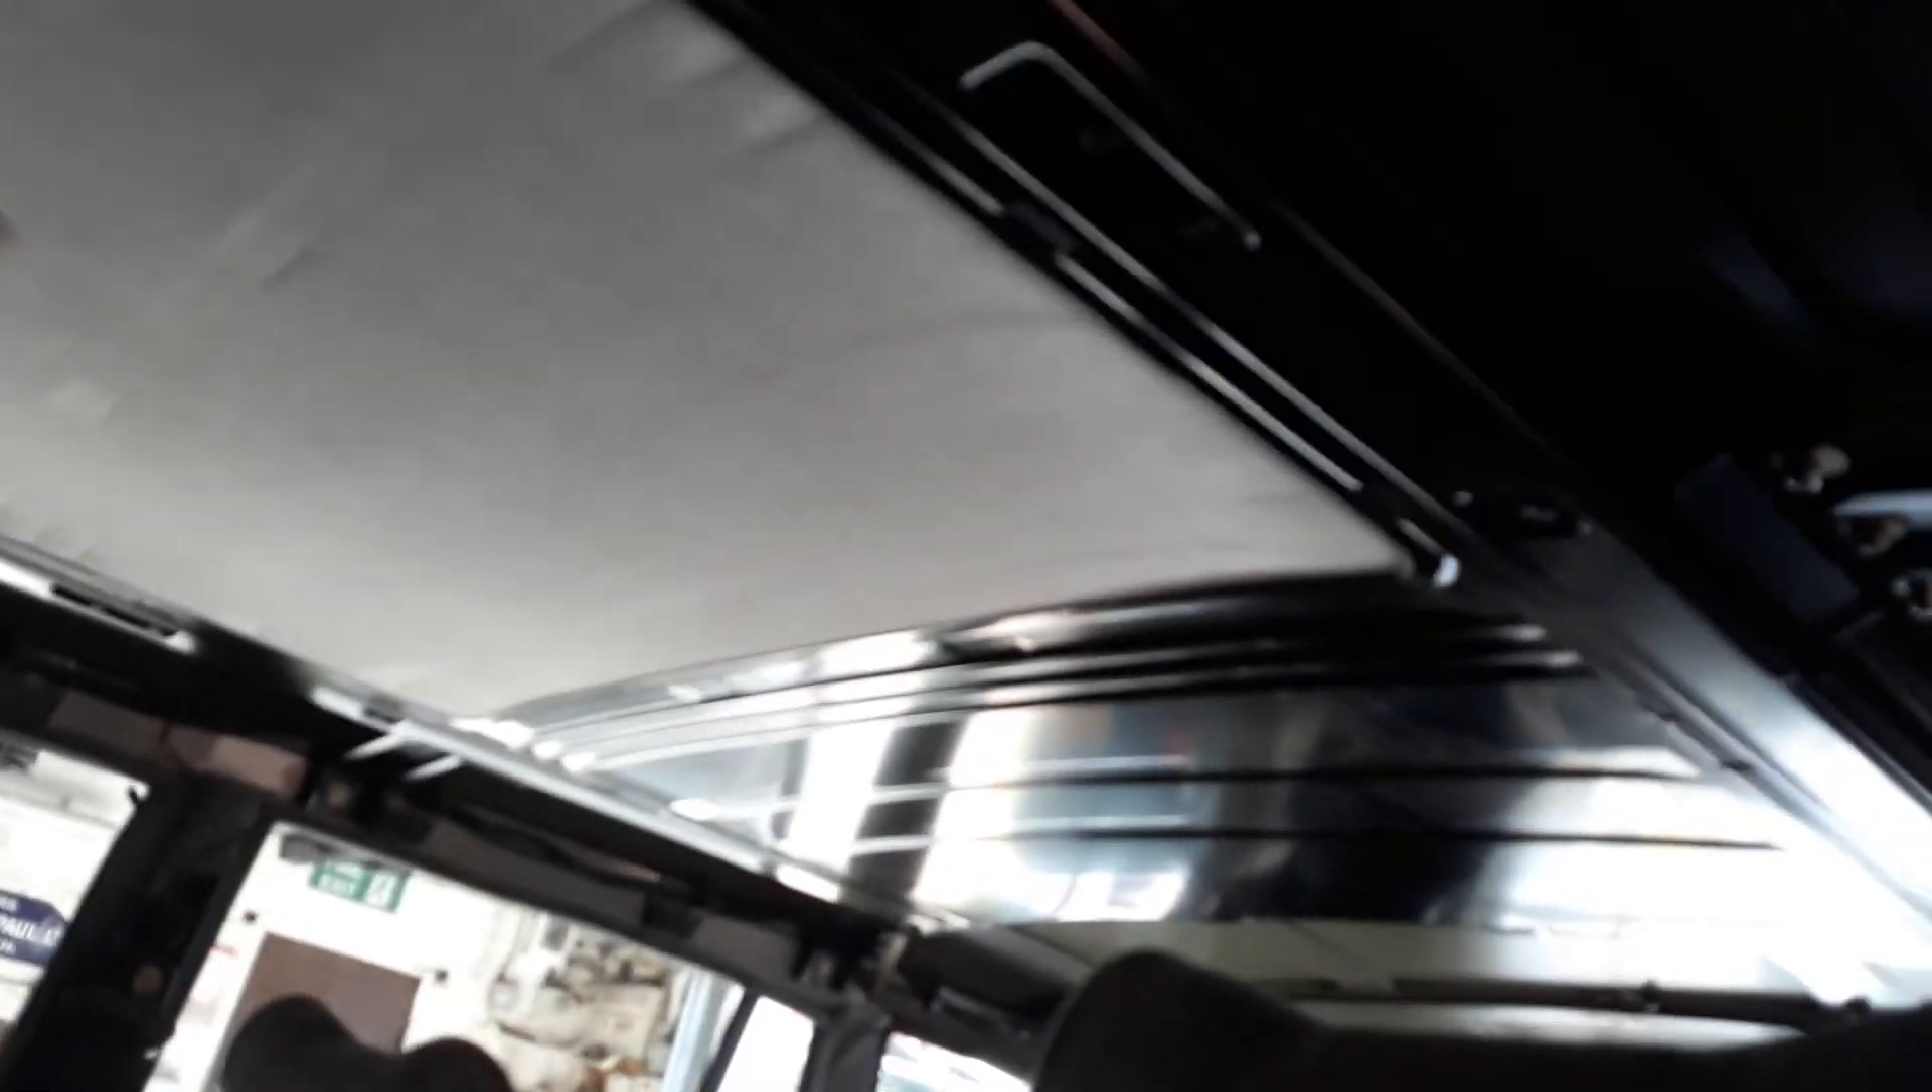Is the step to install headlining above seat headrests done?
No.